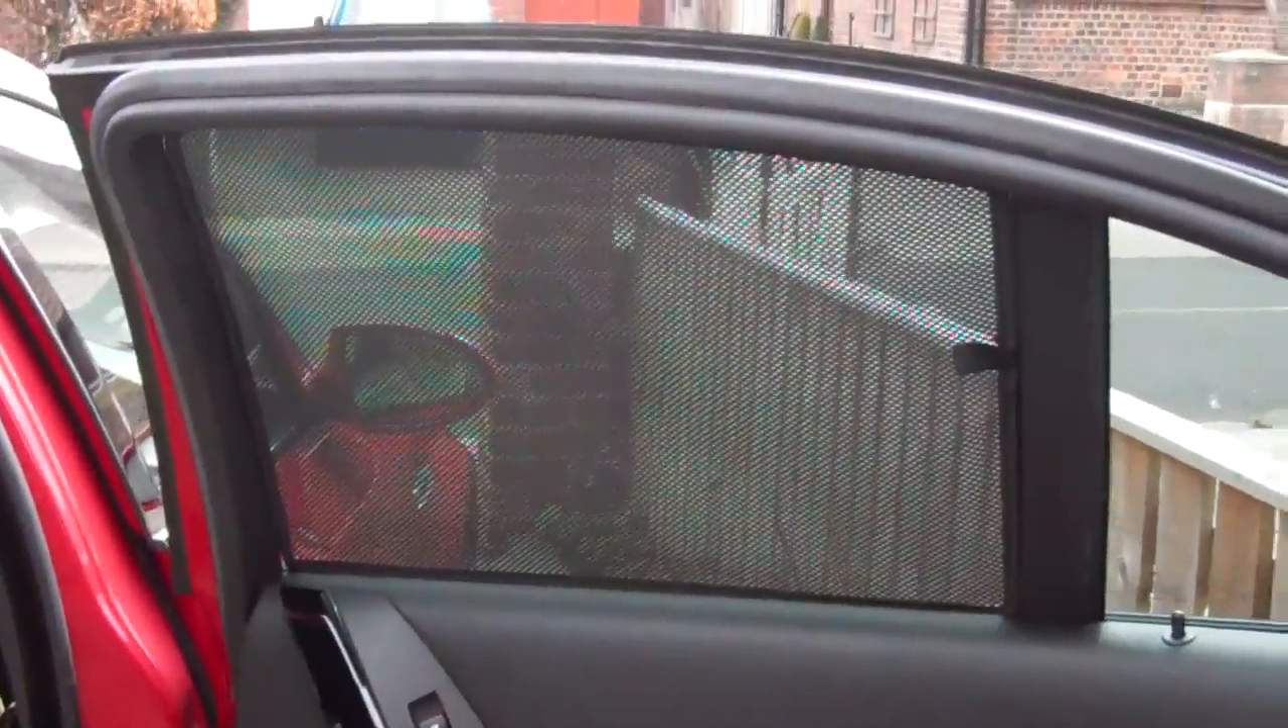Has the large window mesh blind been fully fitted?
Yes.